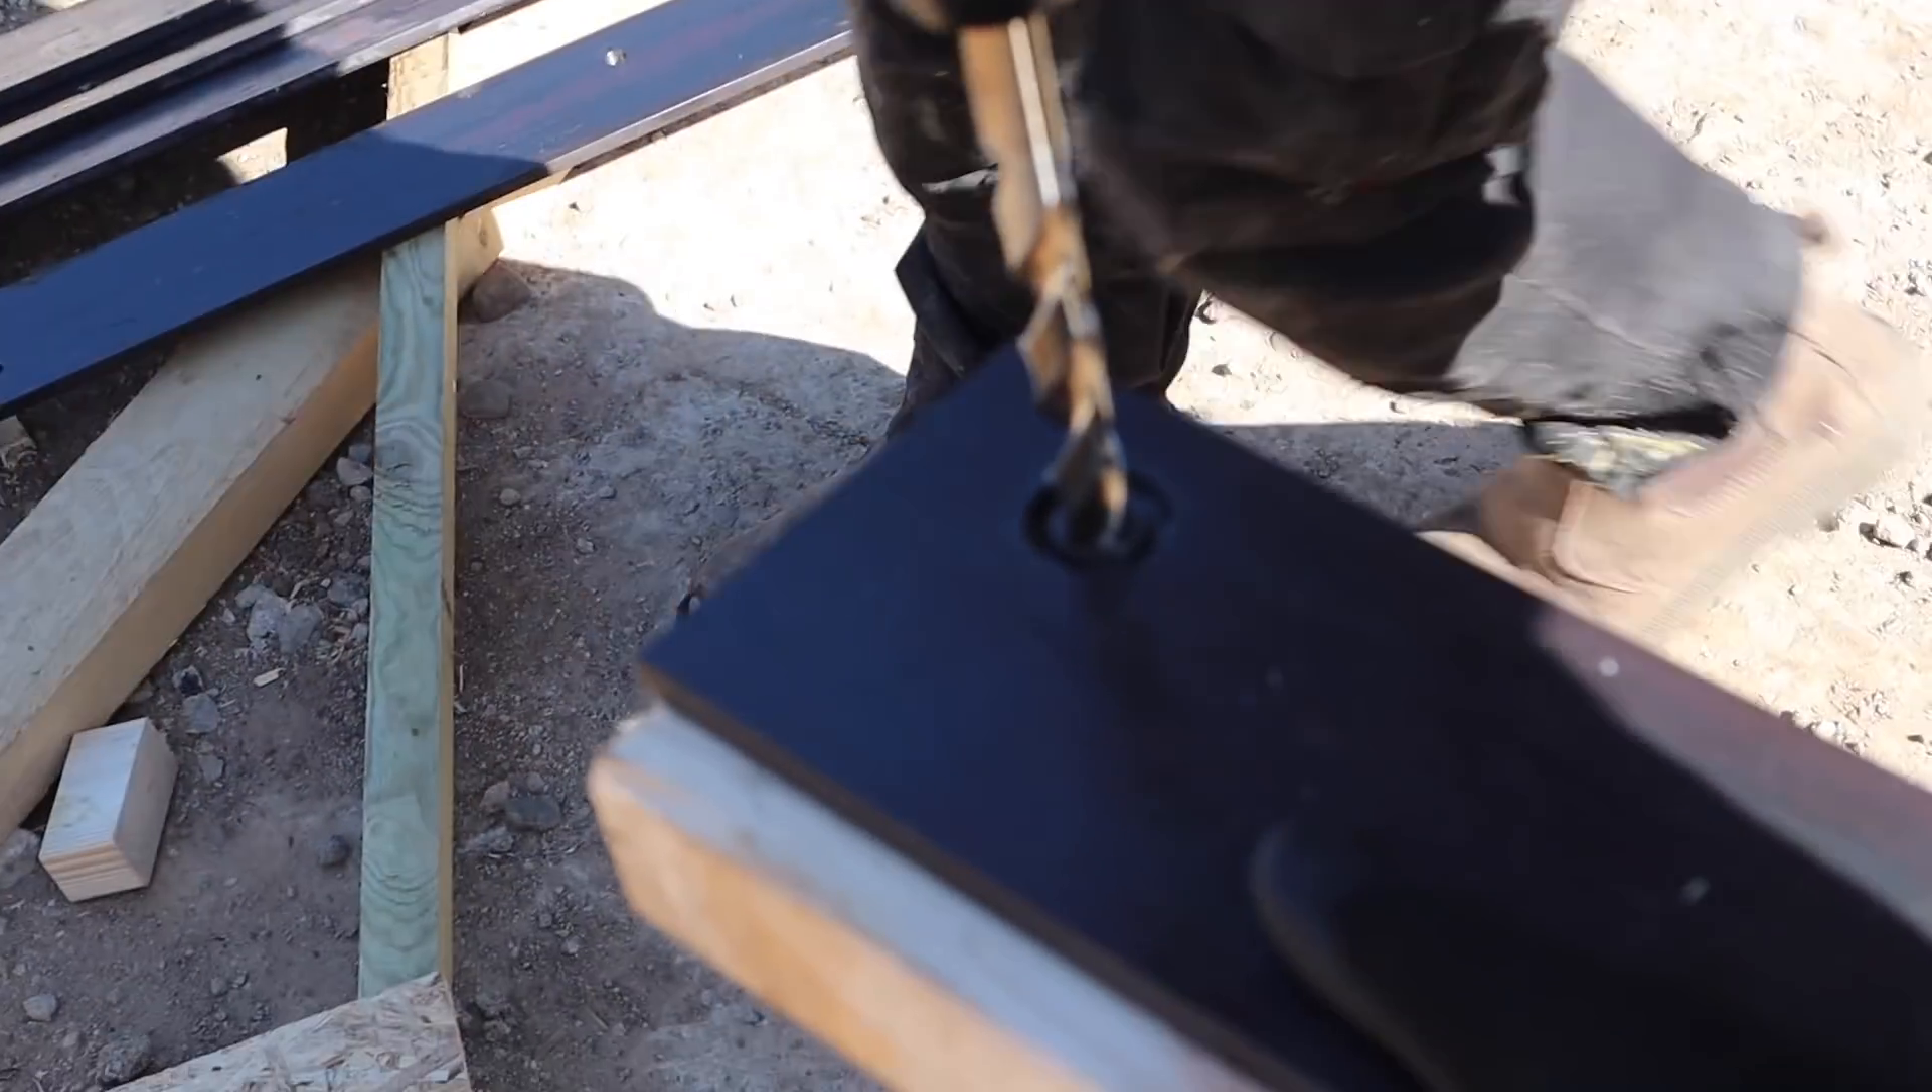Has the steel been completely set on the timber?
Yes.